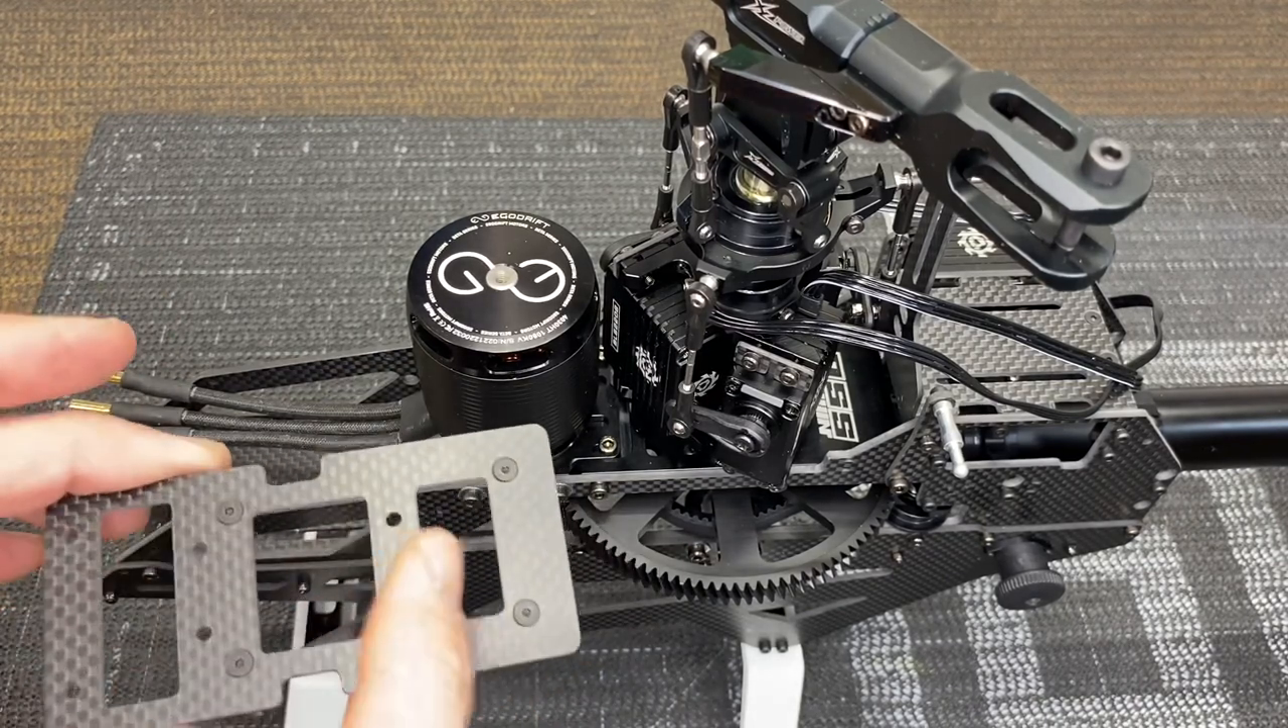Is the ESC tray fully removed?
Yes.